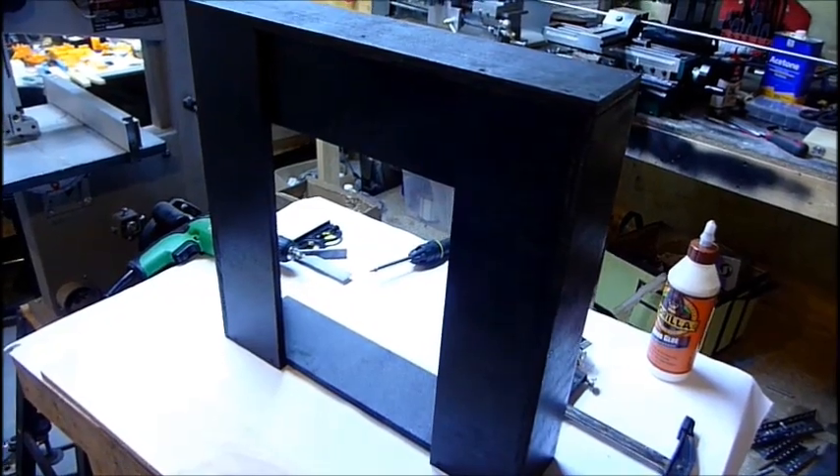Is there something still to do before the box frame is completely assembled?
No.